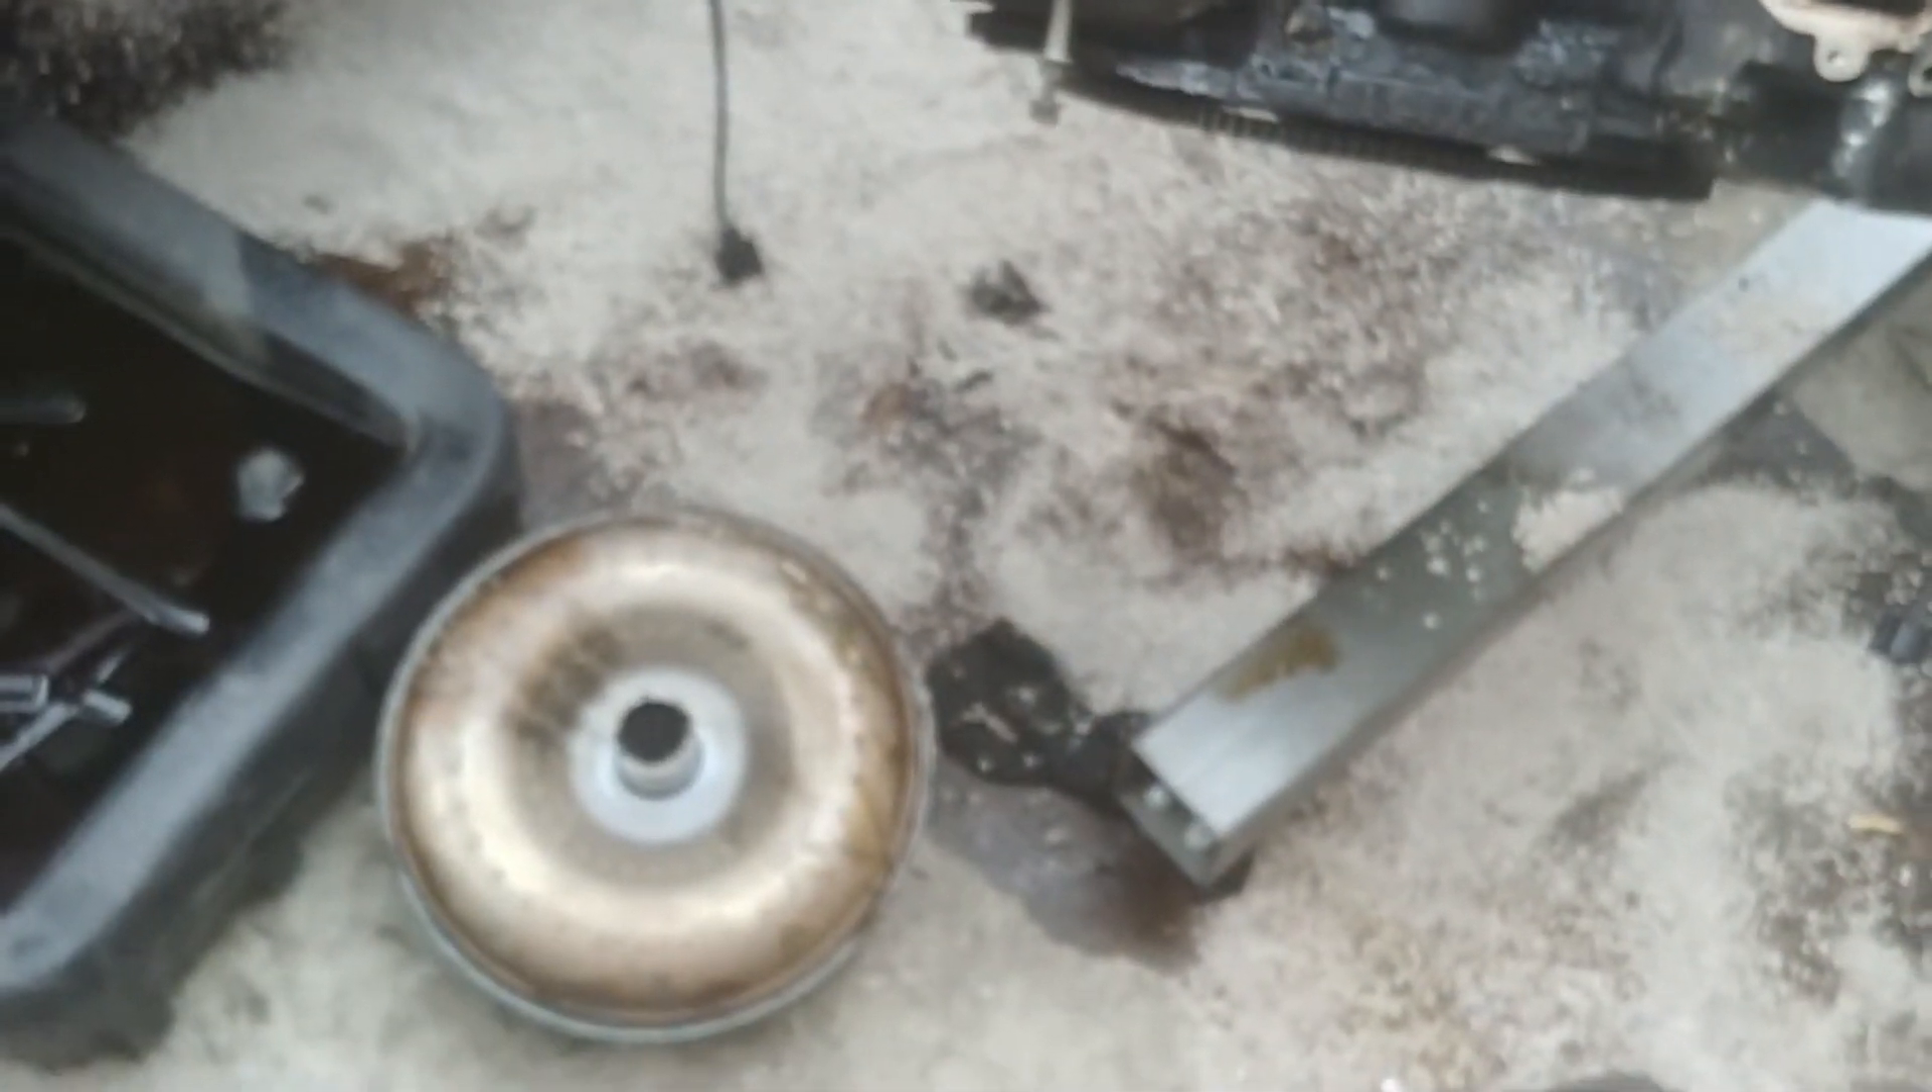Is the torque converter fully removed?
Yes.